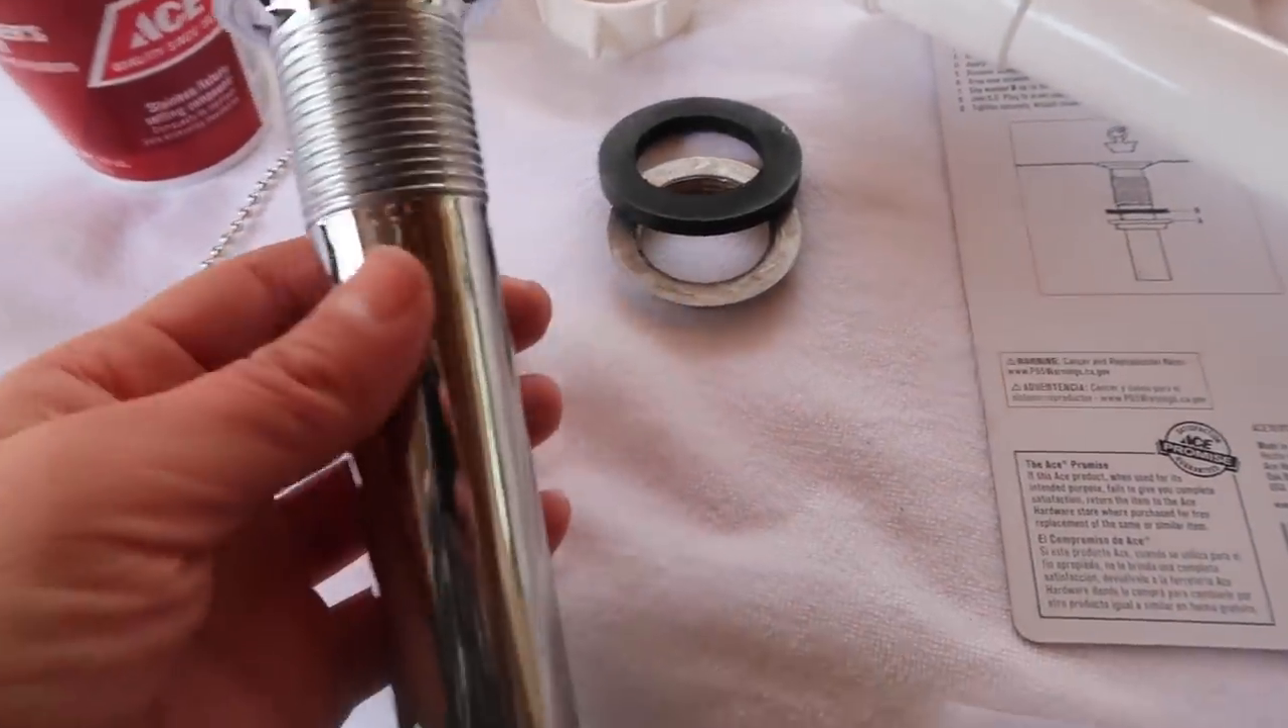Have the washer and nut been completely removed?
Yes.